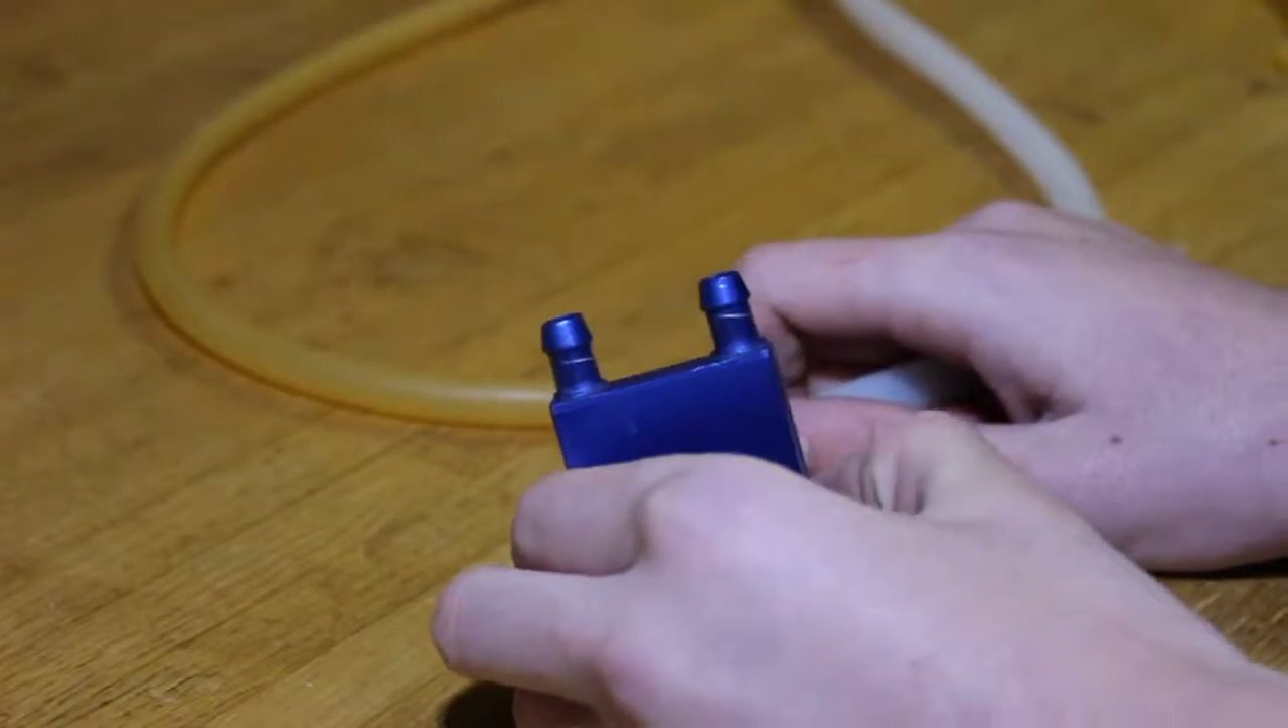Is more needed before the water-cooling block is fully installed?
Yes.